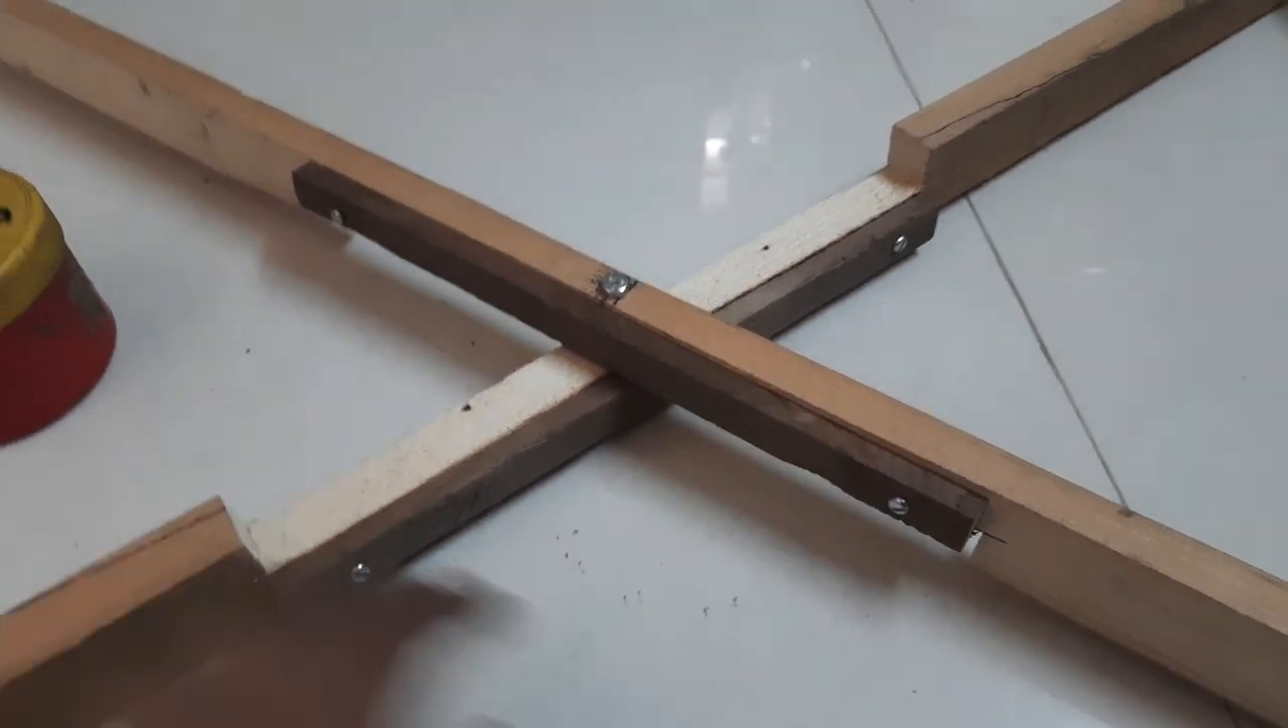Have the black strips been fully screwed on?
Yes.